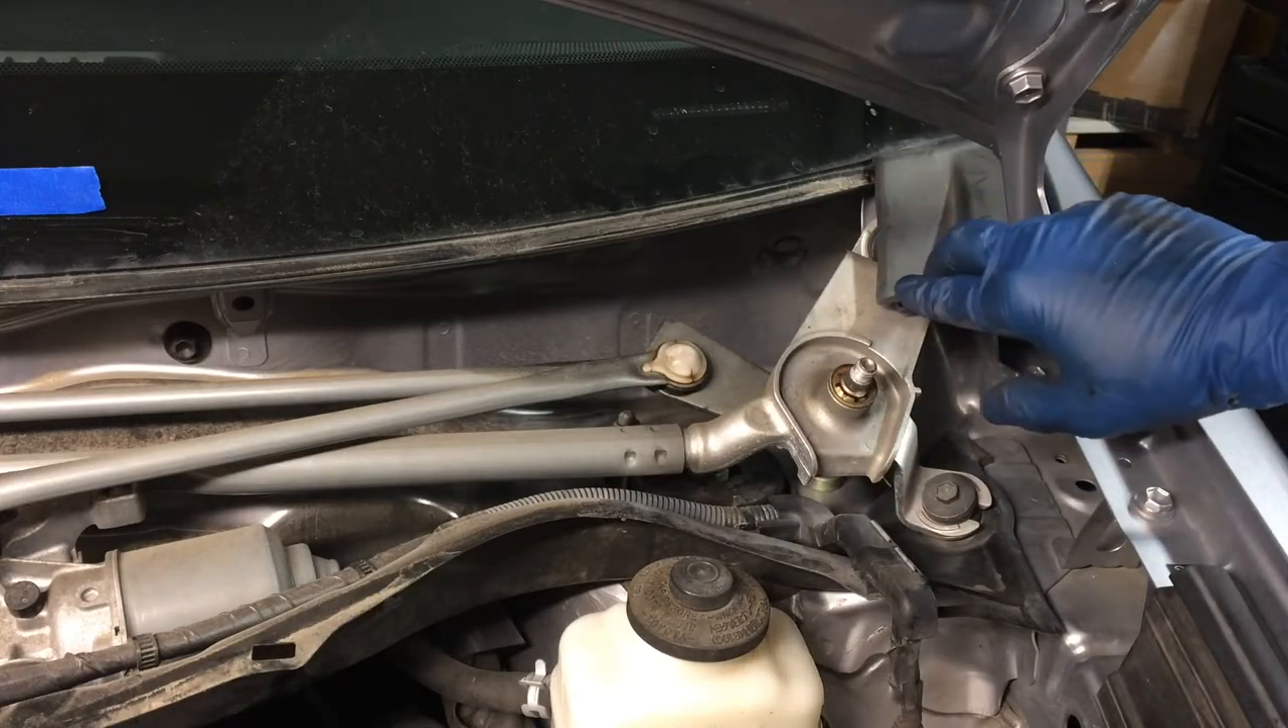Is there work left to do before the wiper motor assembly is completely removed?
Yes.